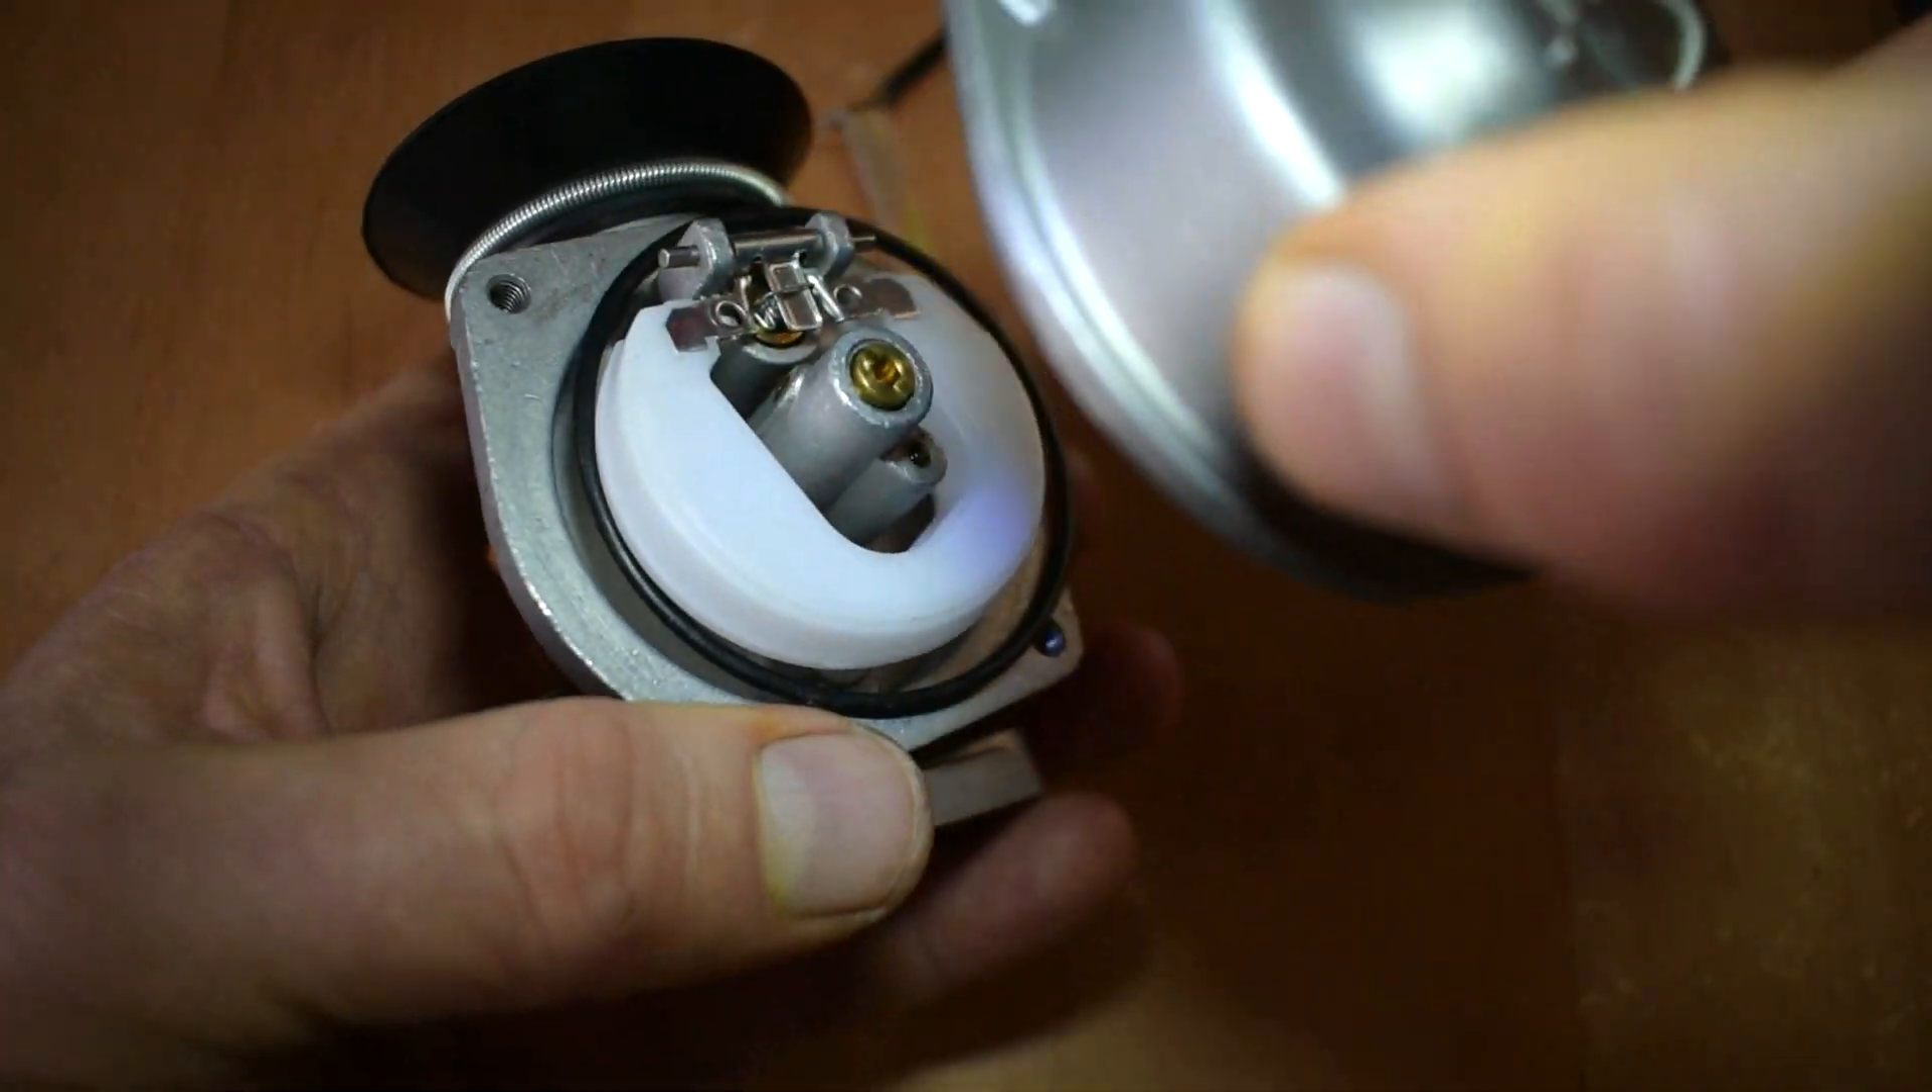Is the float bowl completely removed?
Yes.